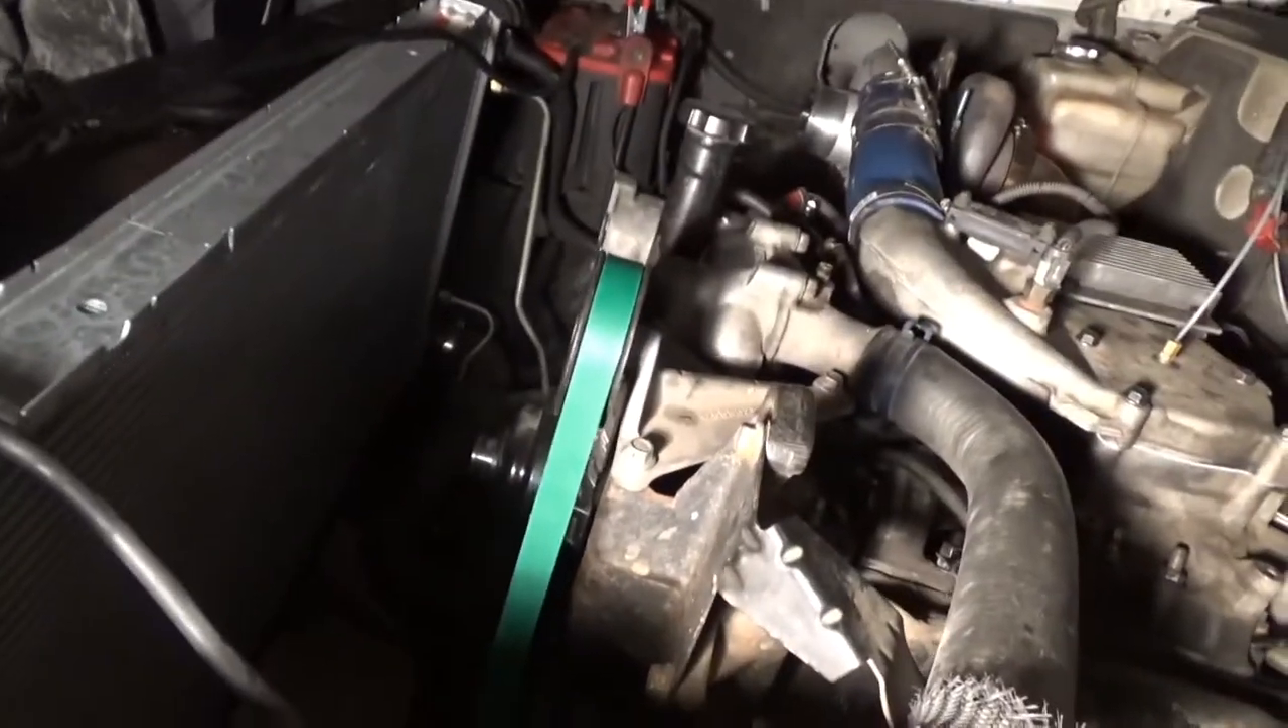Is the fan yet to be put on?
Yes.